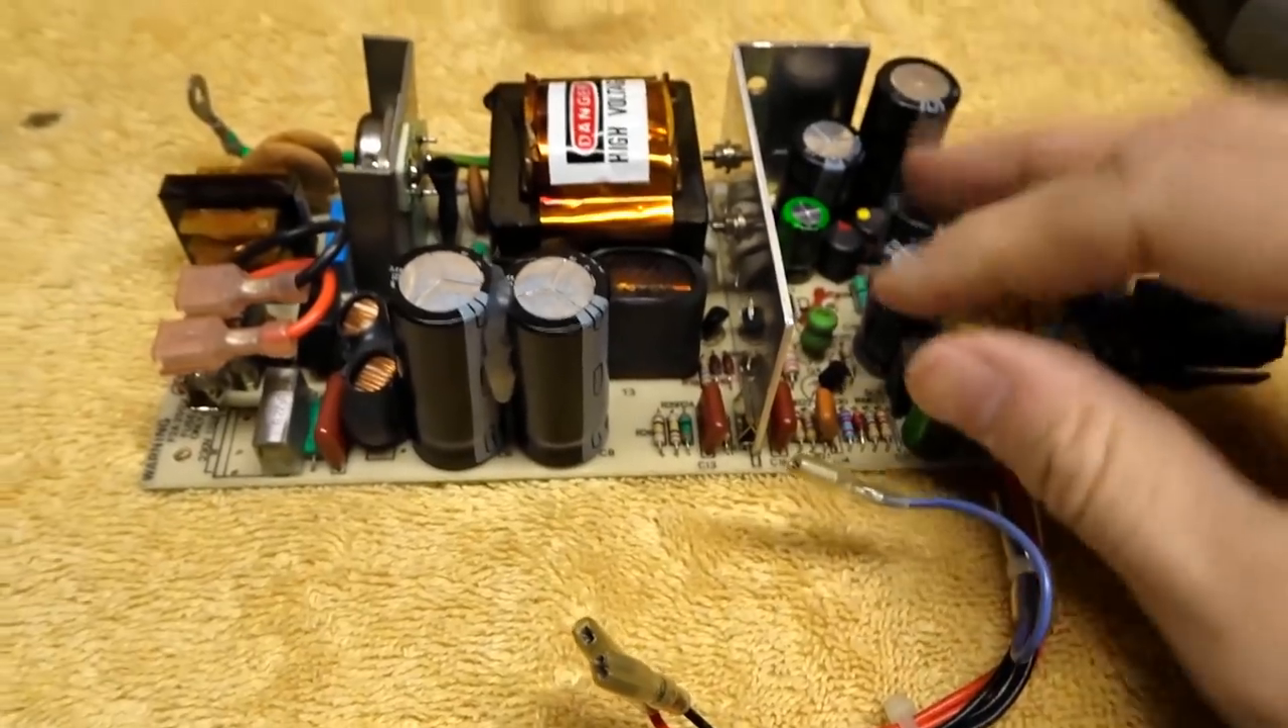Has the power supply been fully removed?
Yes.